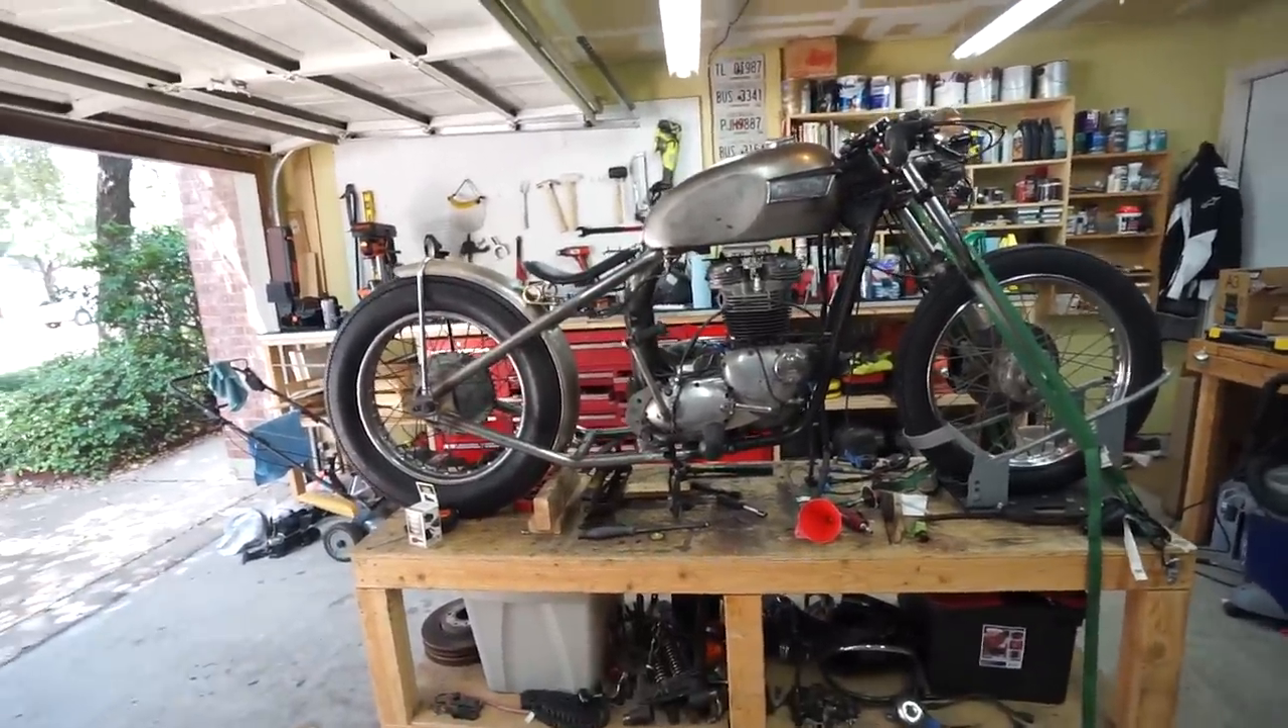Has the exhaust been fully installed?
No.